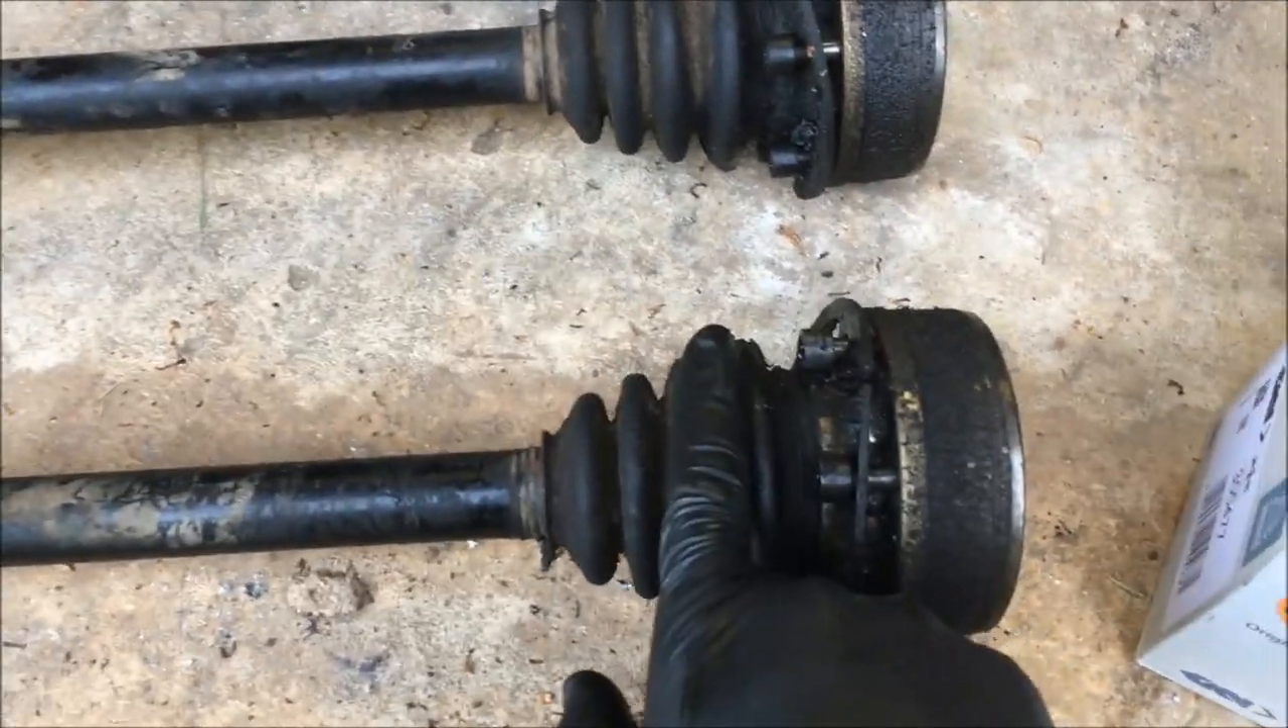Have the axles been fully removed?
Yes.